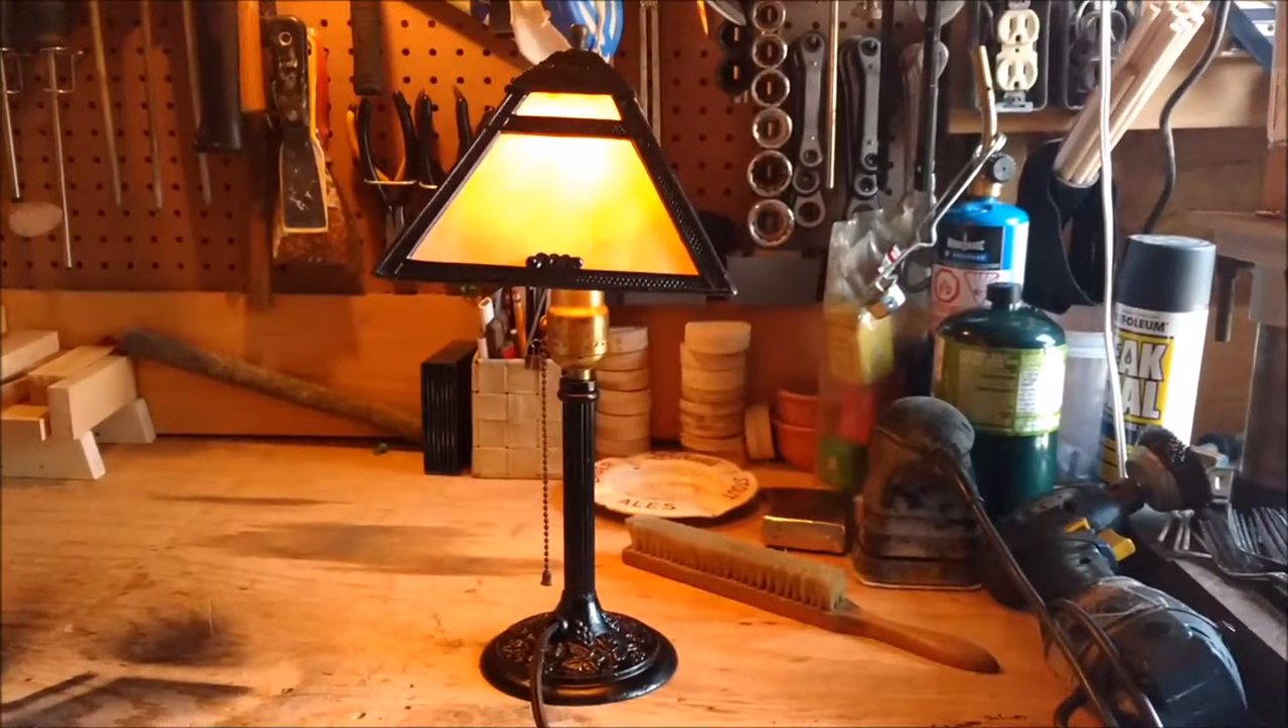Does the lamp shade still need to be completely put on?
No.